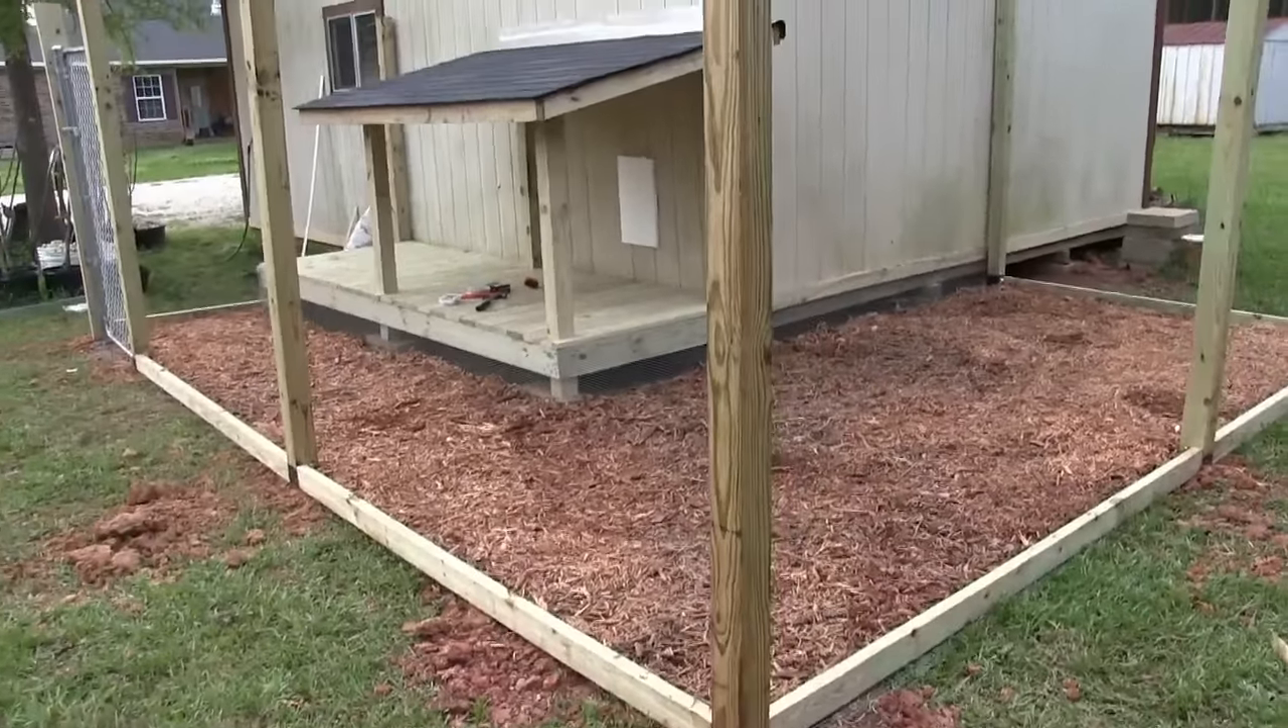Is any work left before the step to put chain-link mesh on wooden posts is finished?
Yes.